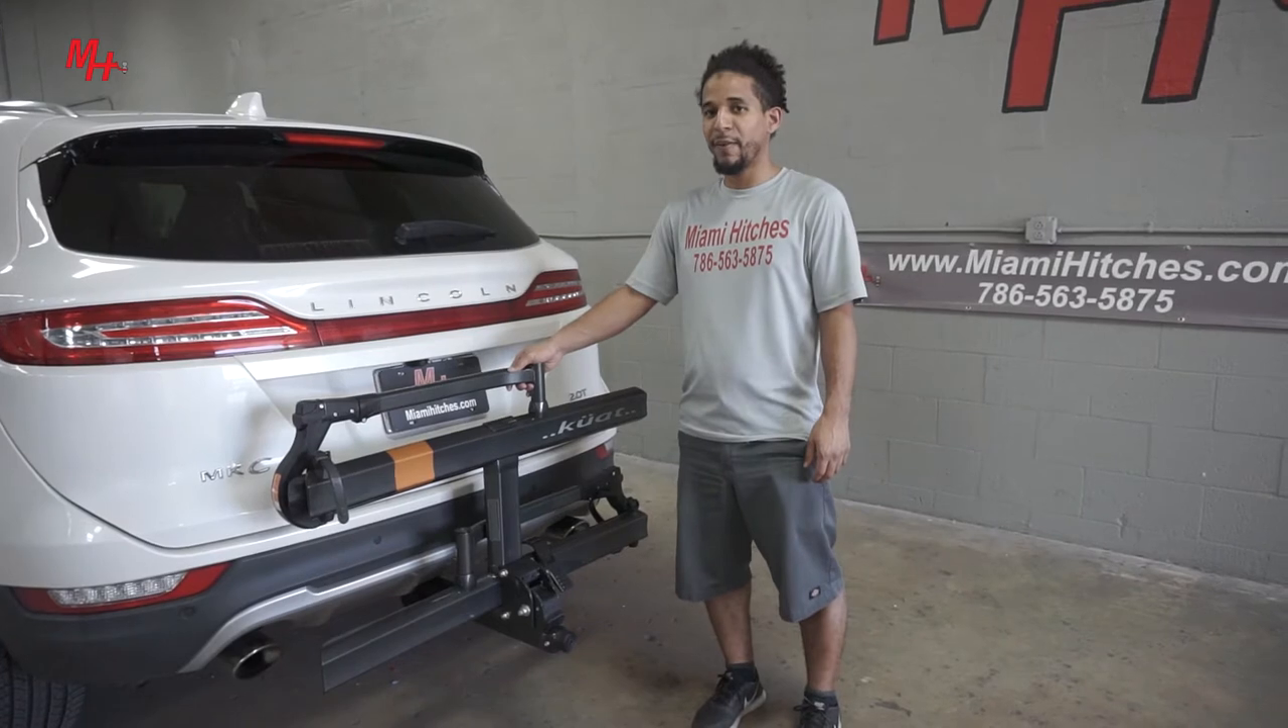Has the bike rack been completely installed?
Yes.